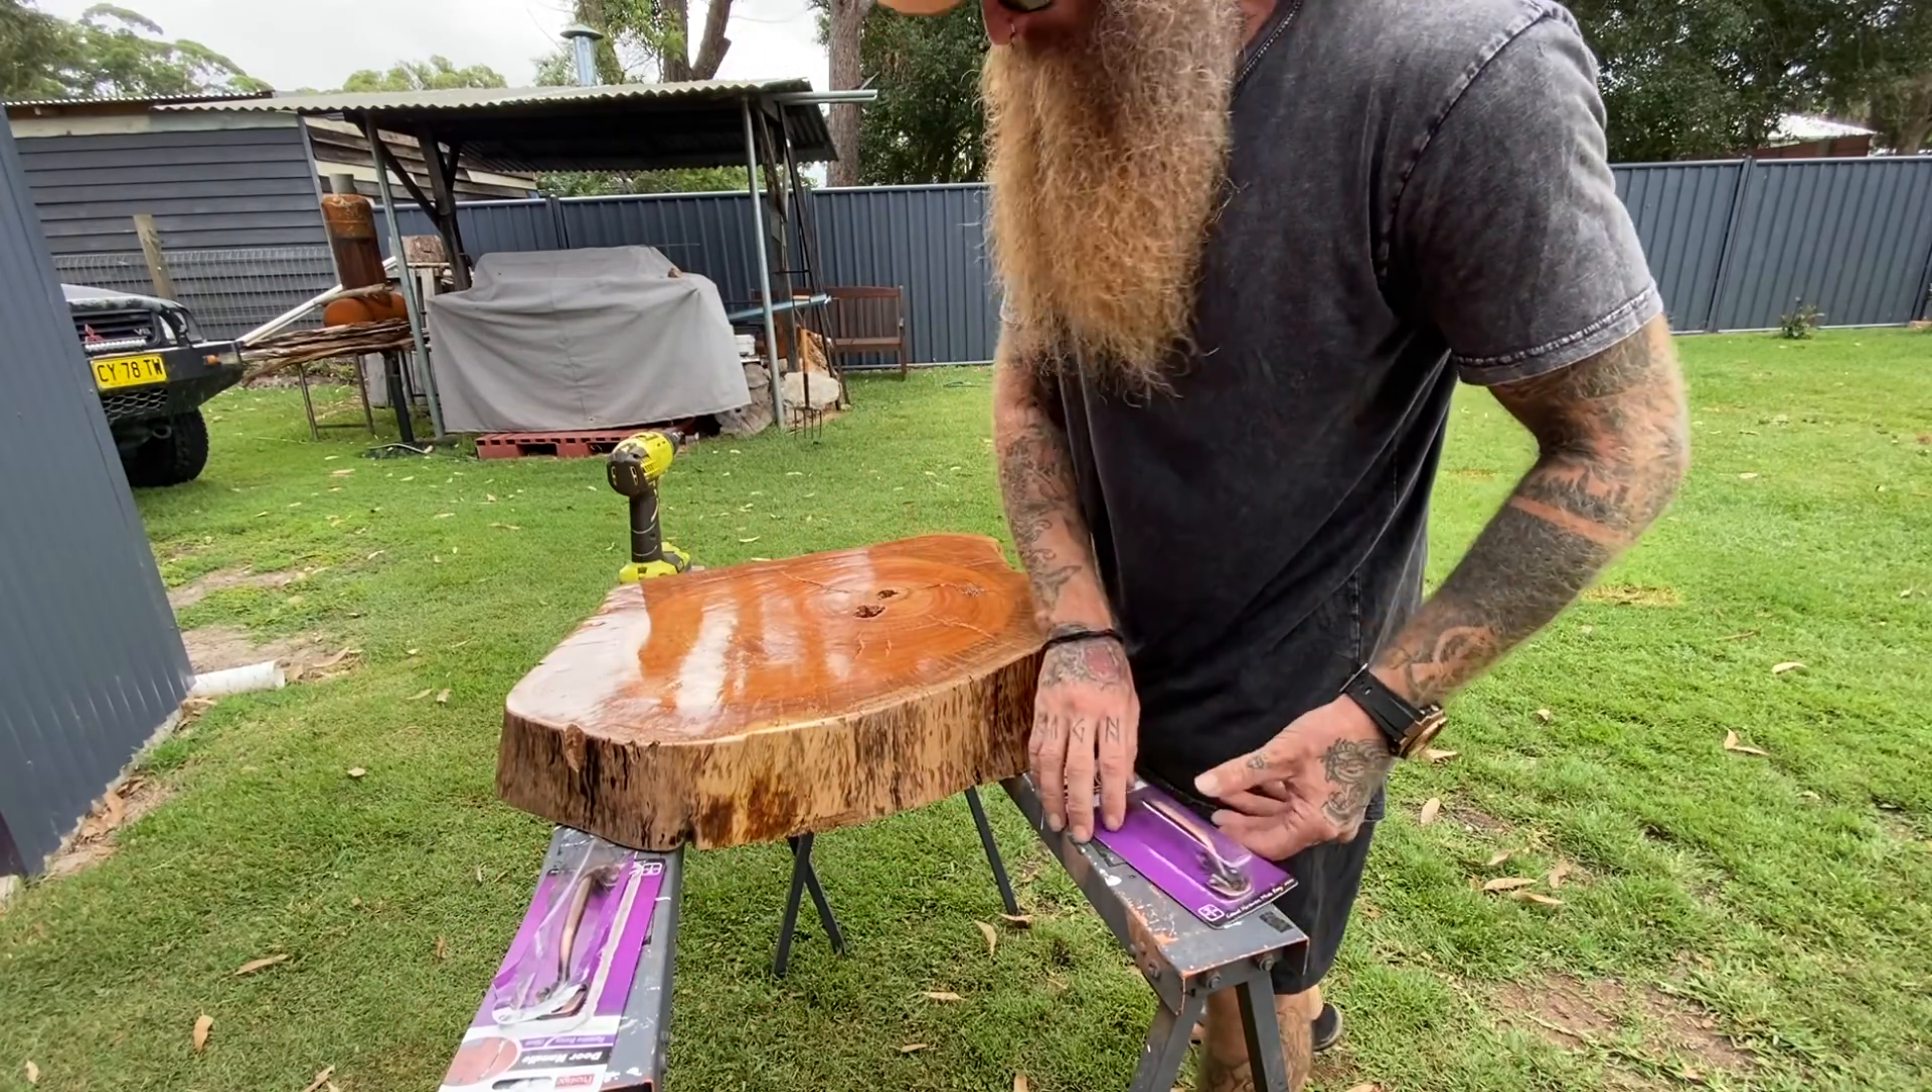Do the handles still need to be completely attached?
Yes.